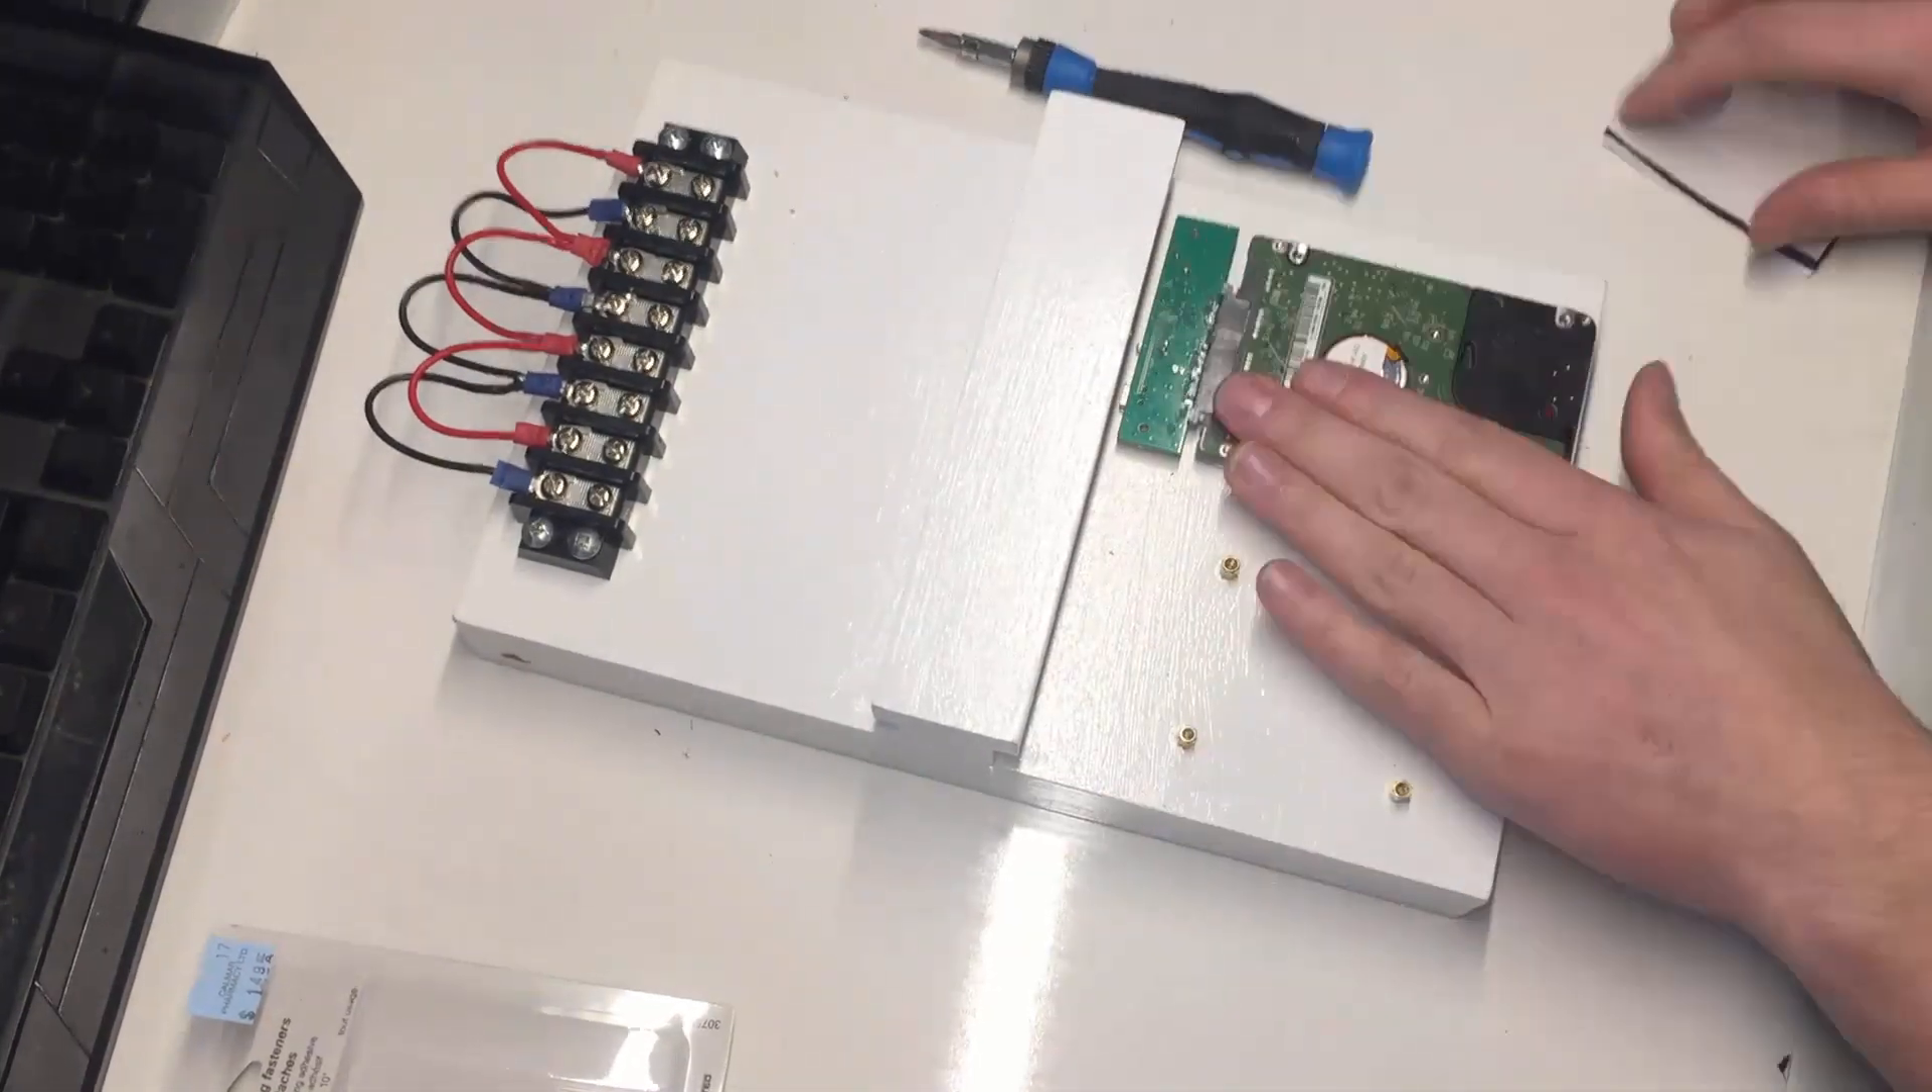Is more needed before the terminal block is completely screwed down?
No.